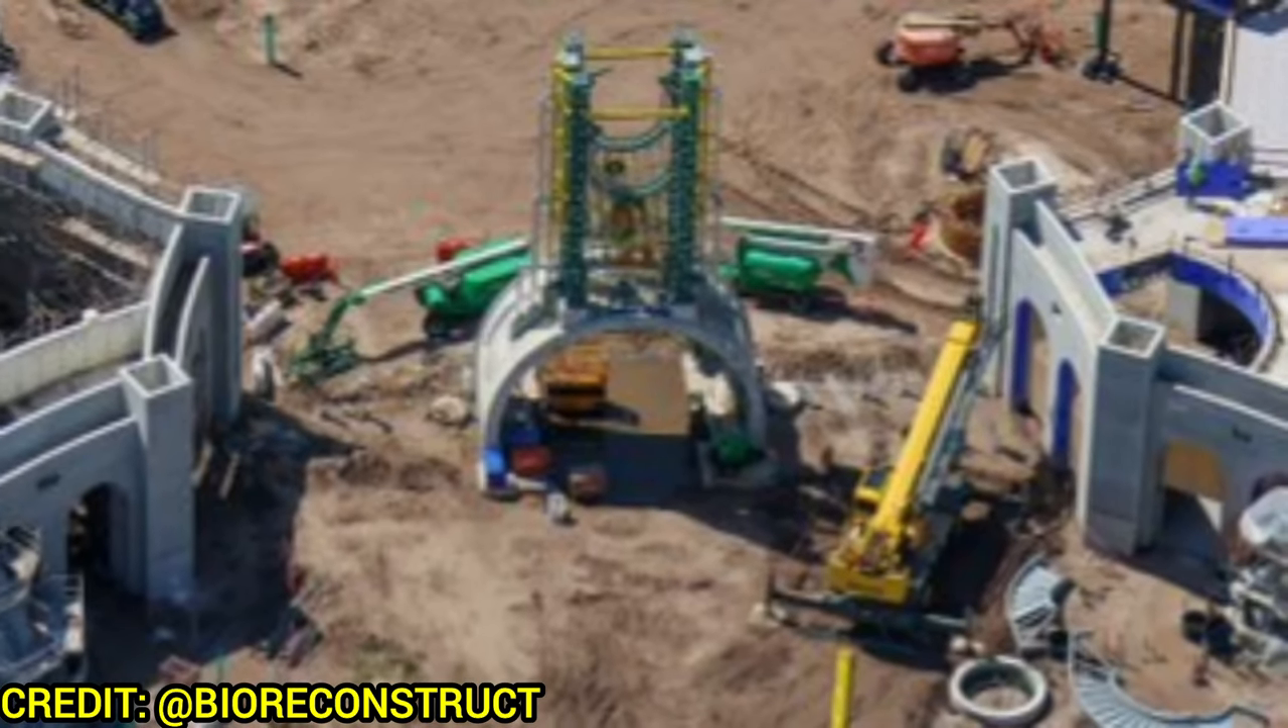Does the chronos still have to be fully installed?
Yes.